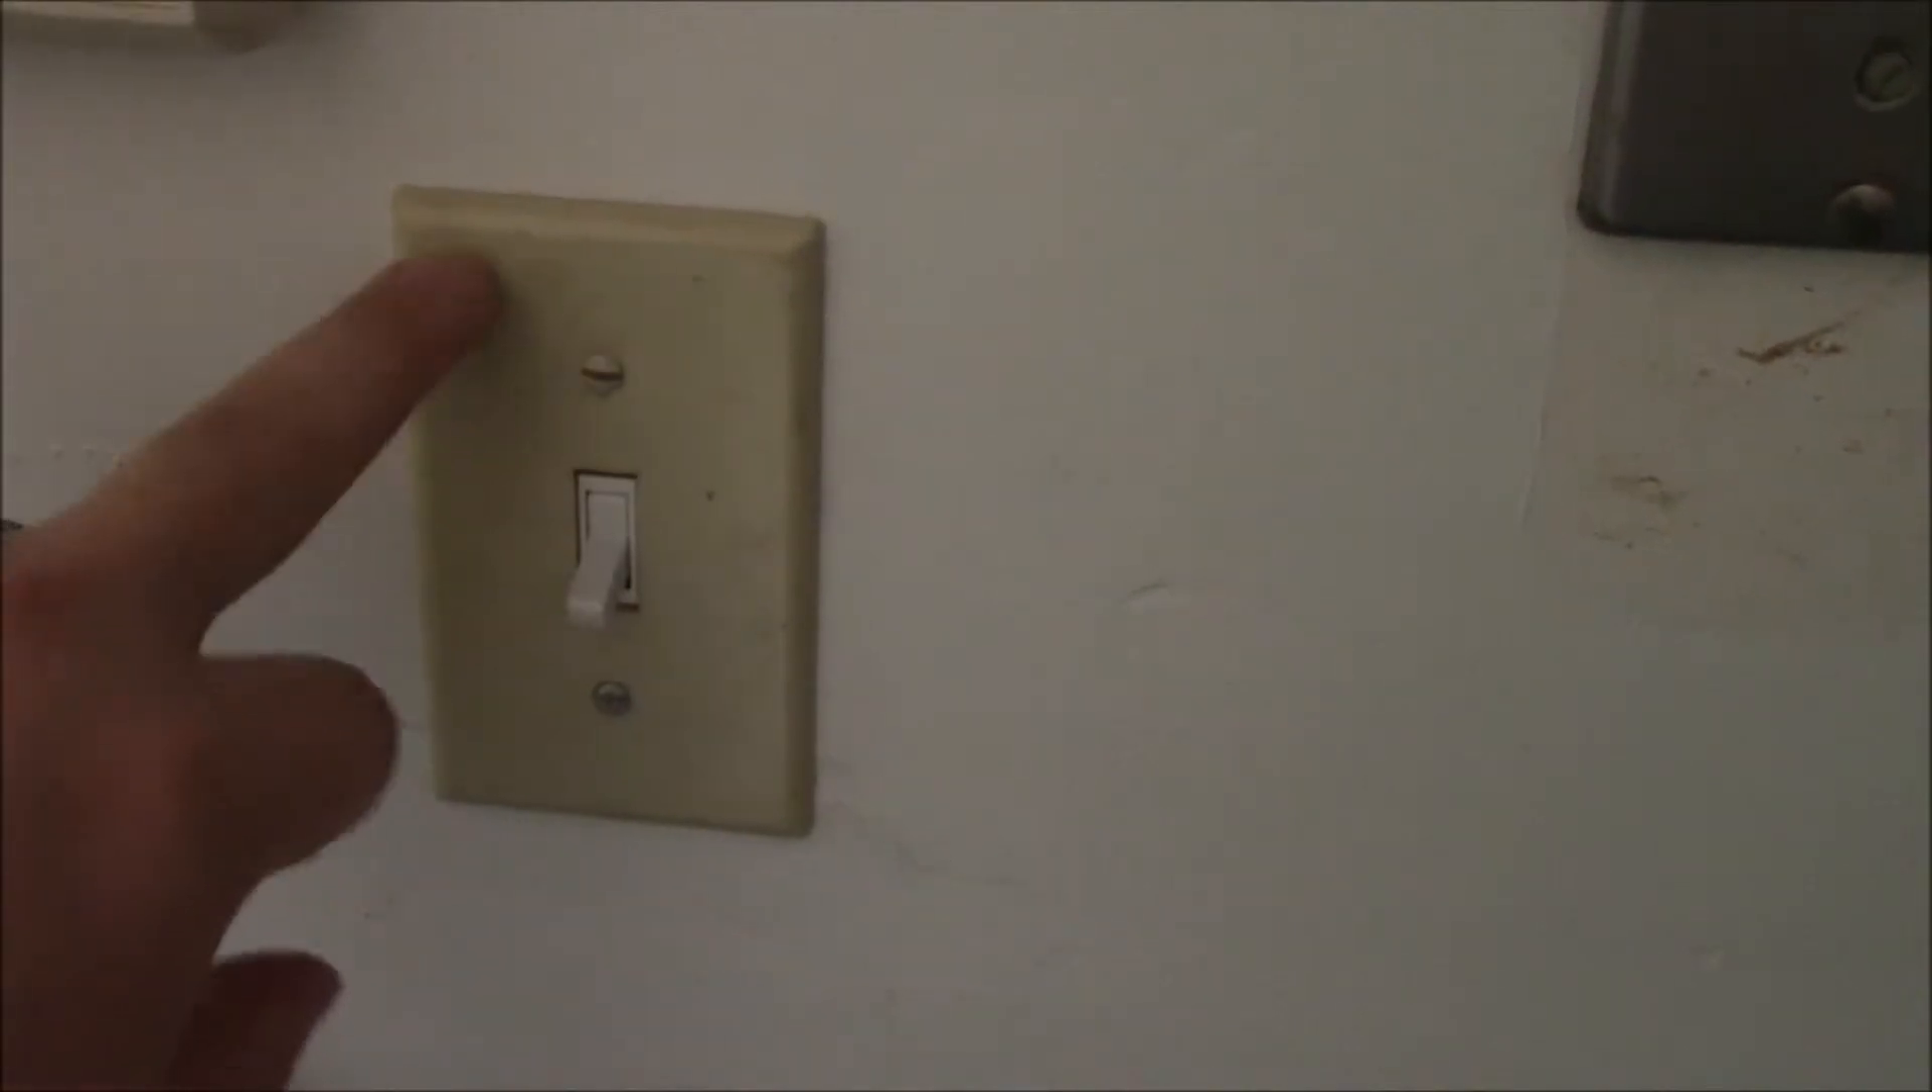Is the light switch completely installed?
Yes.